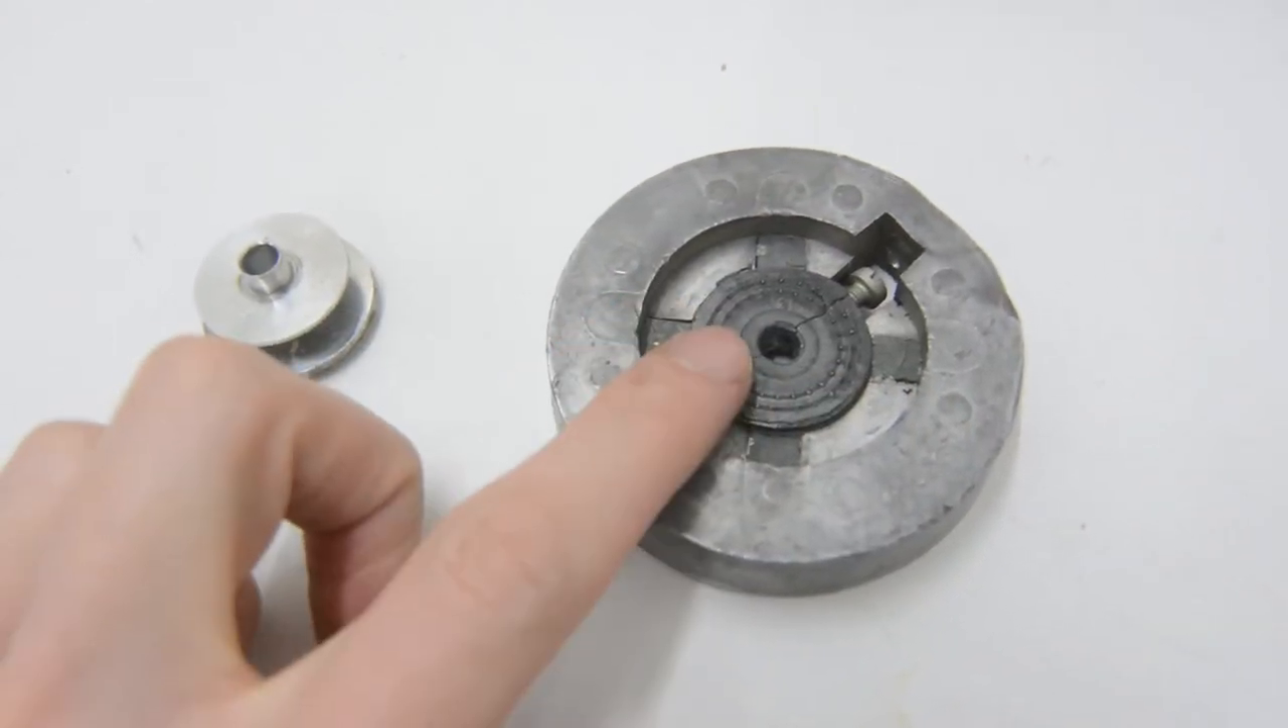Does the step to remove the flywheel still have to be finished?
No.